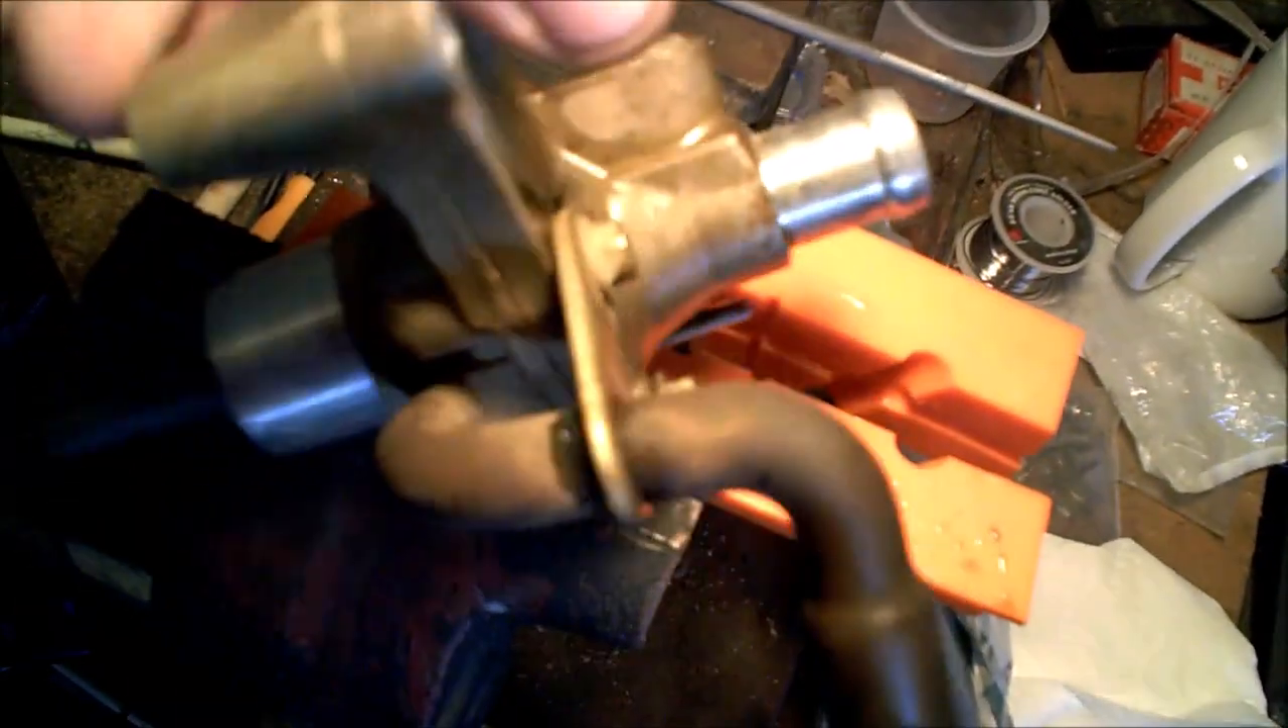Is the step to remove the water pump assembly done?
Yes.